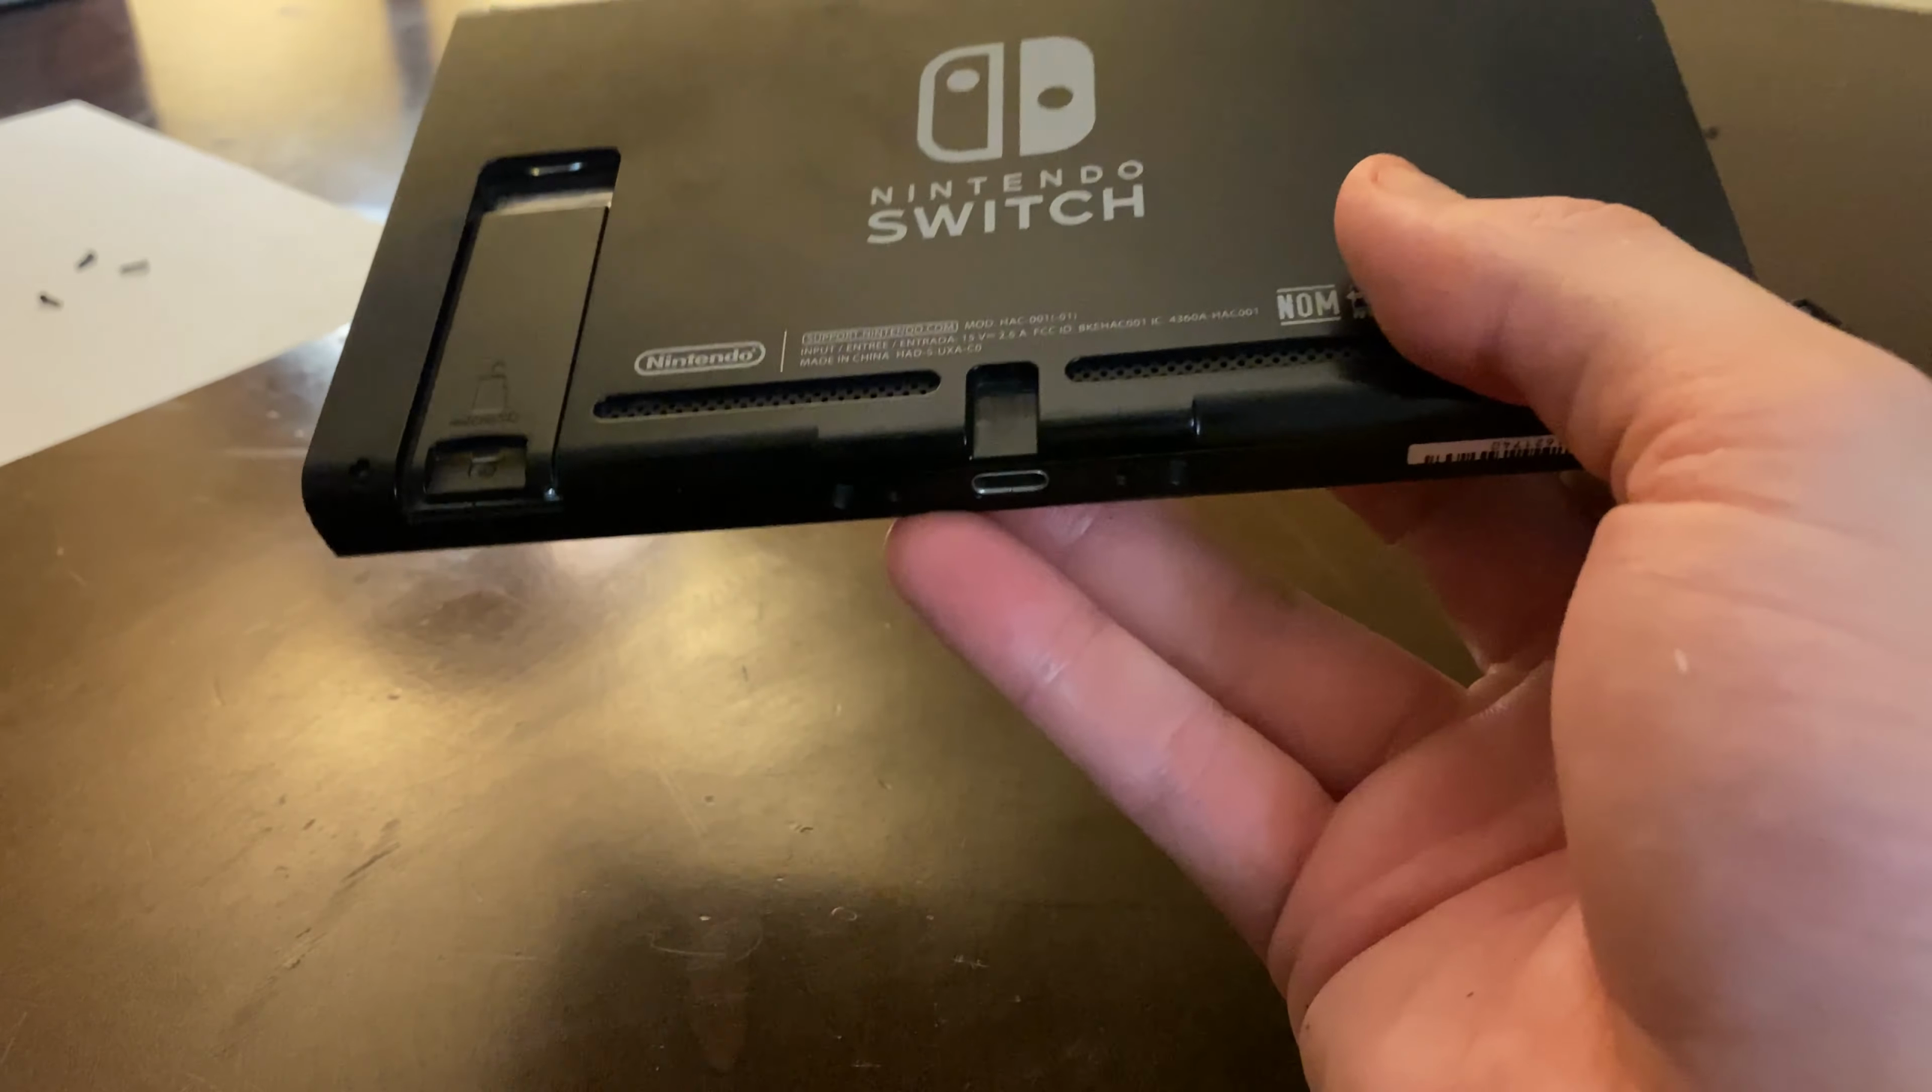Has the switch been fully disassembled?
No.